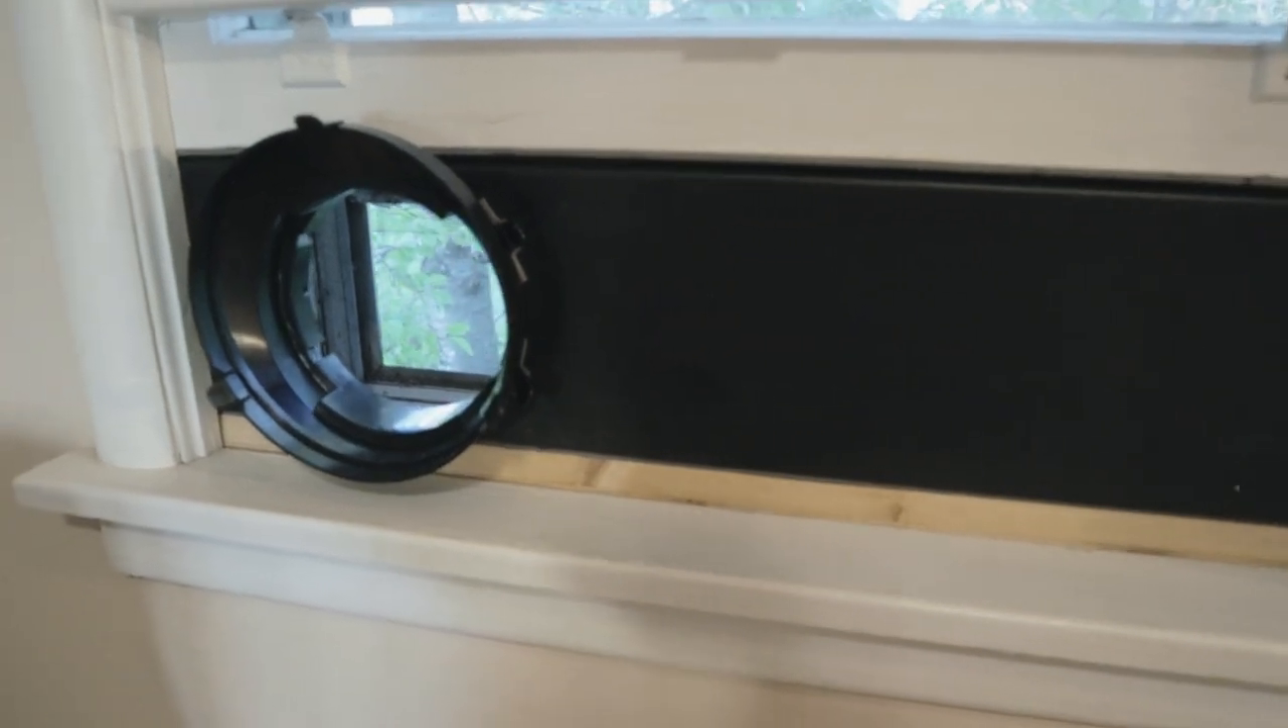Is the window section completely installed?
Yes.